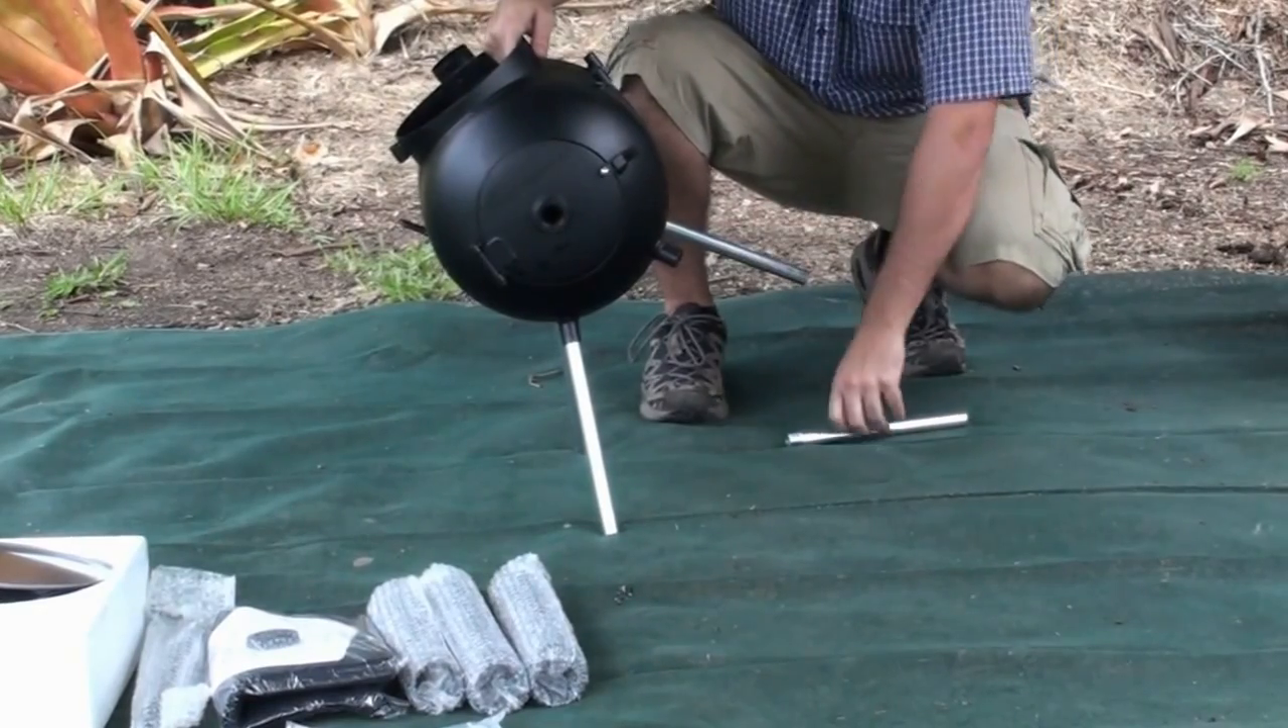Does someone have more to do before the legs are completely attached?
Yes.